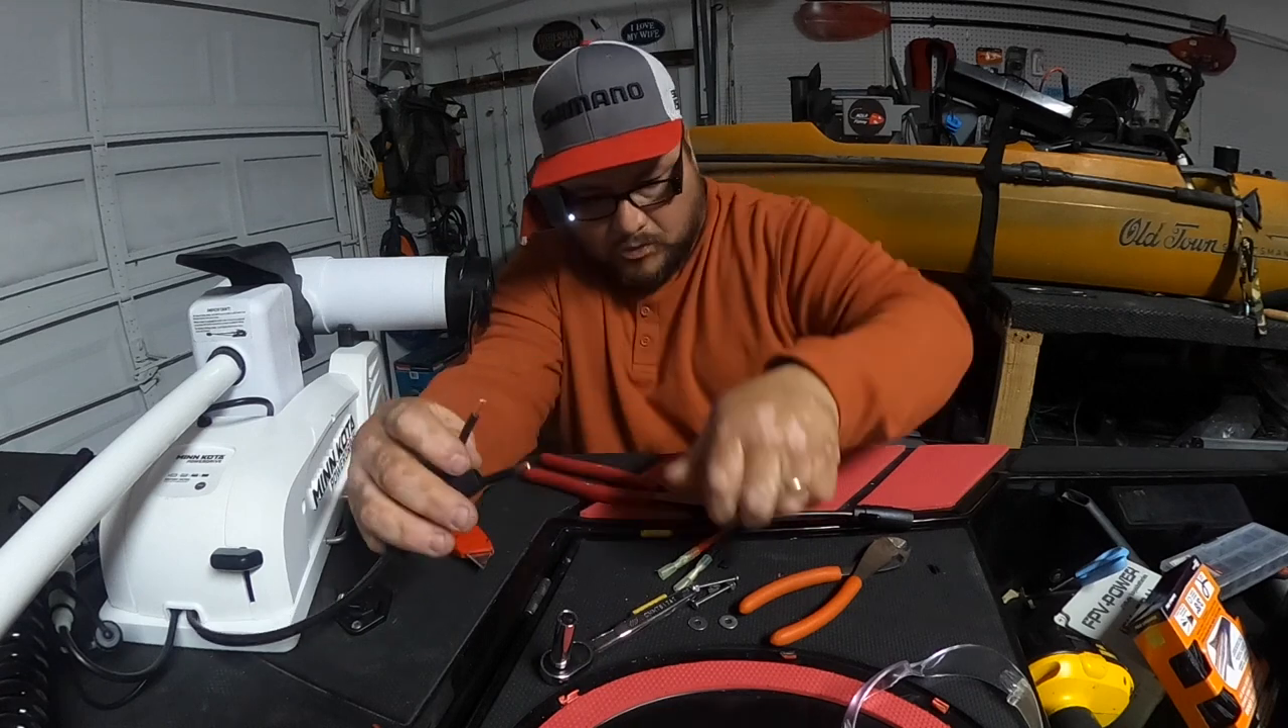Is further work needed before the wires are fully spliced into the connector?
Yes.